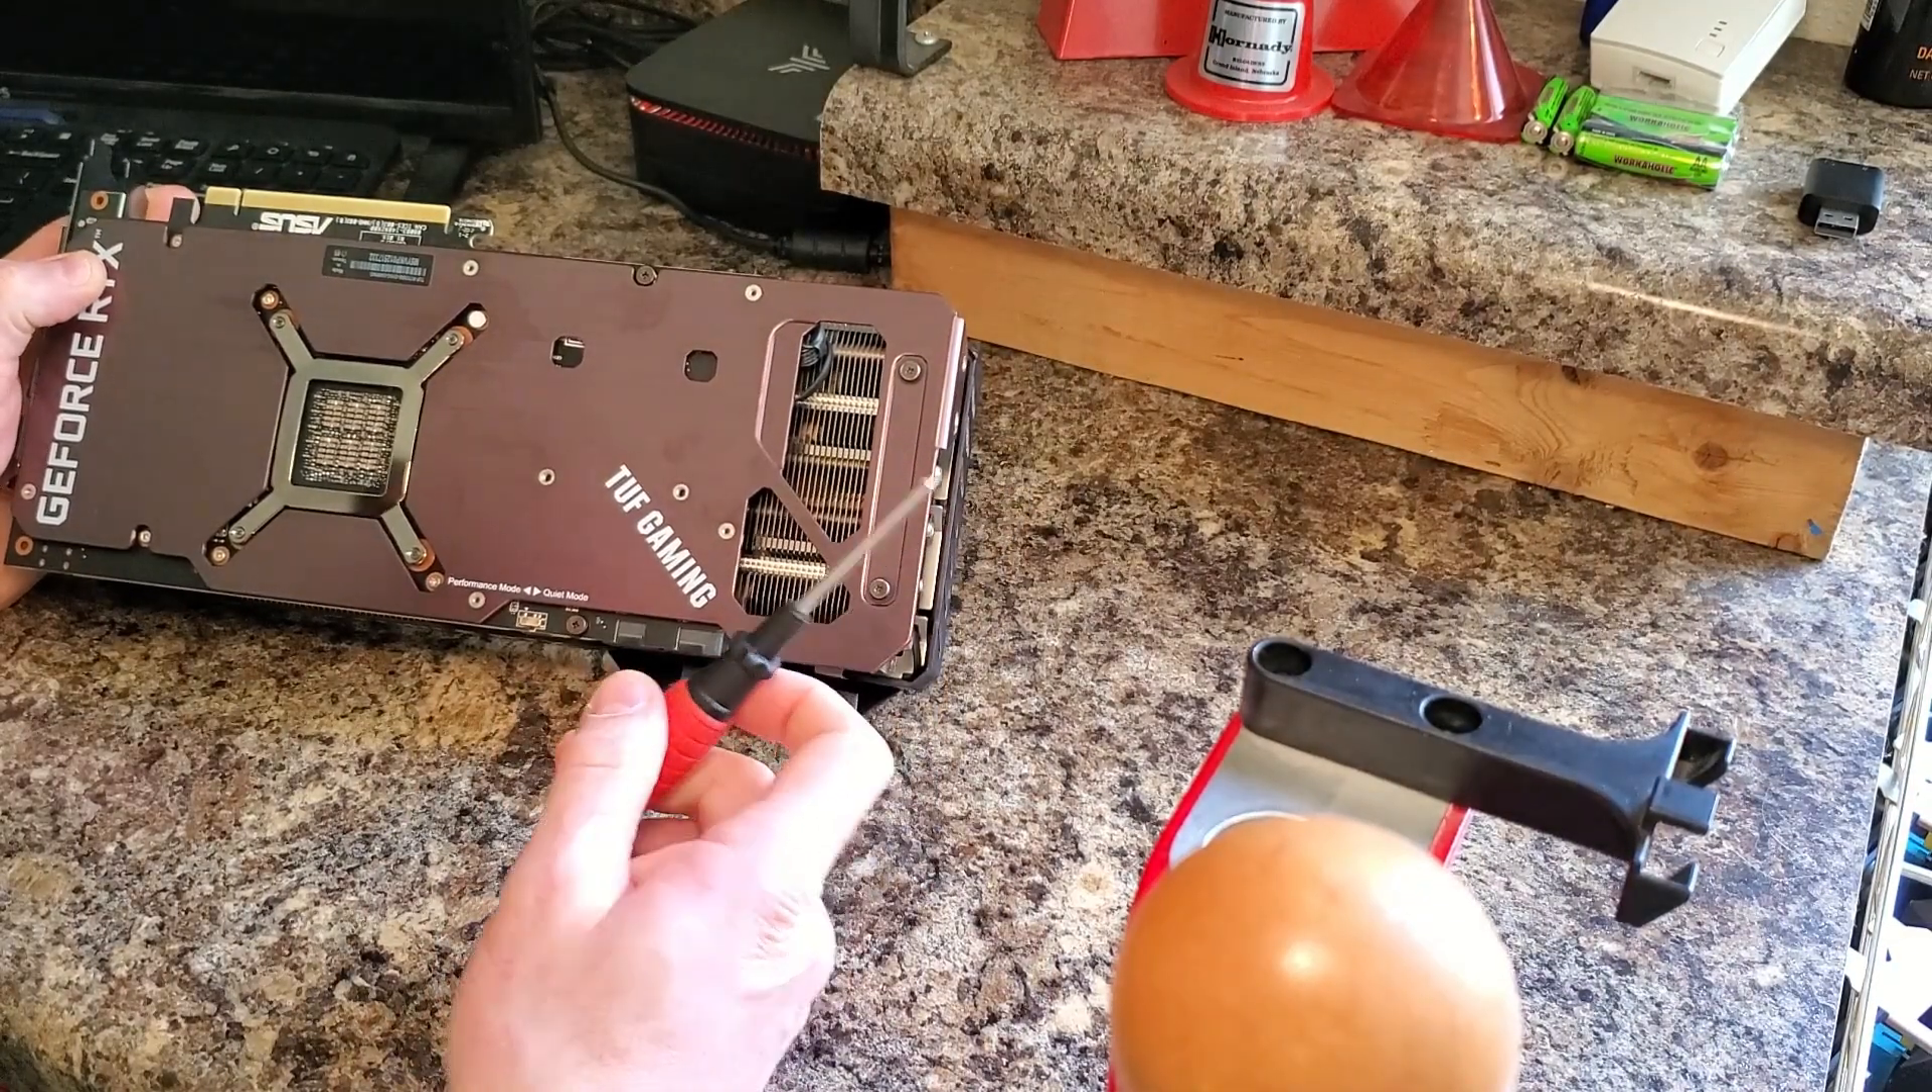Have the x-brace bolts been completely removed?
No.